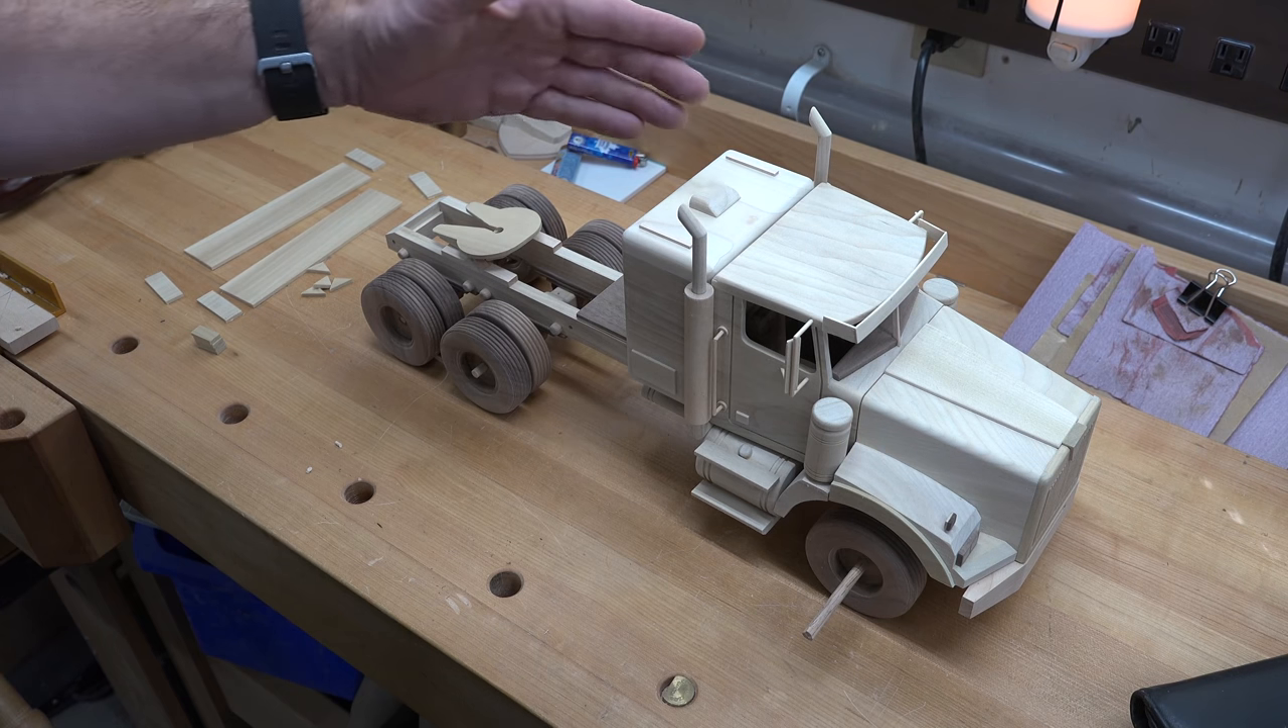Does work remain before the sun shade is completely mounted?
No.